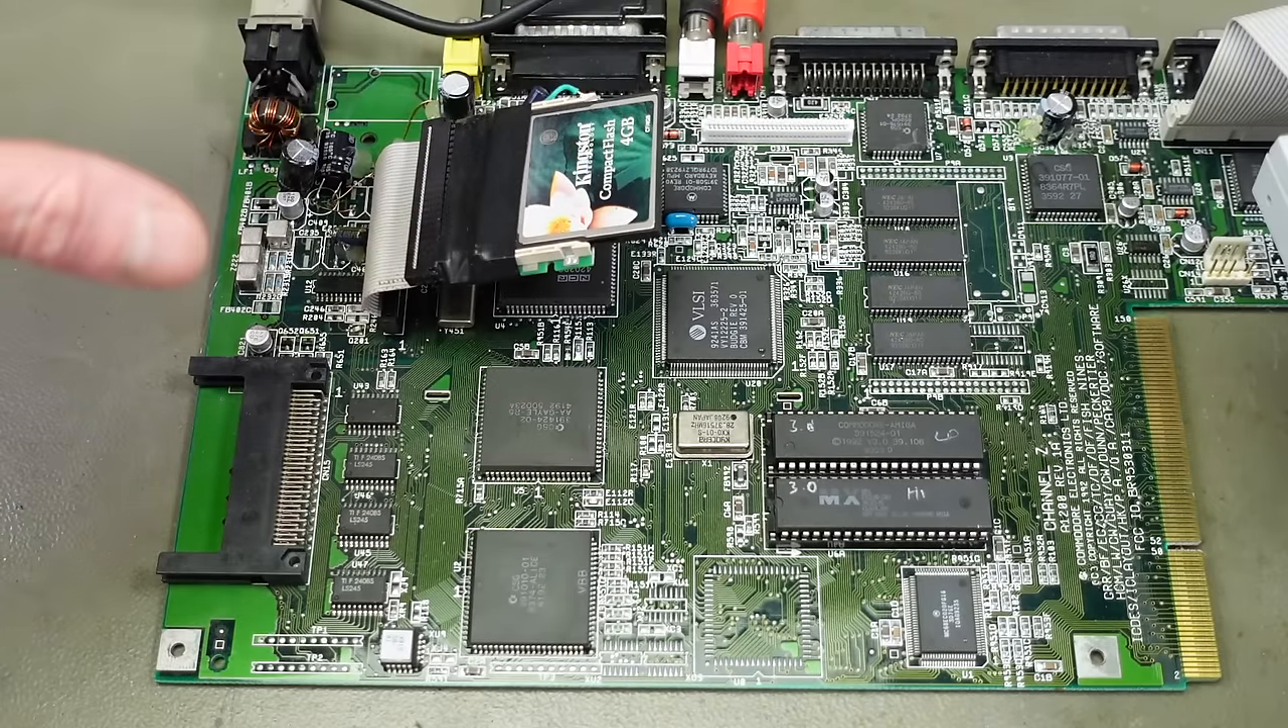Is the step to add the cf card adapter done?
Yes.